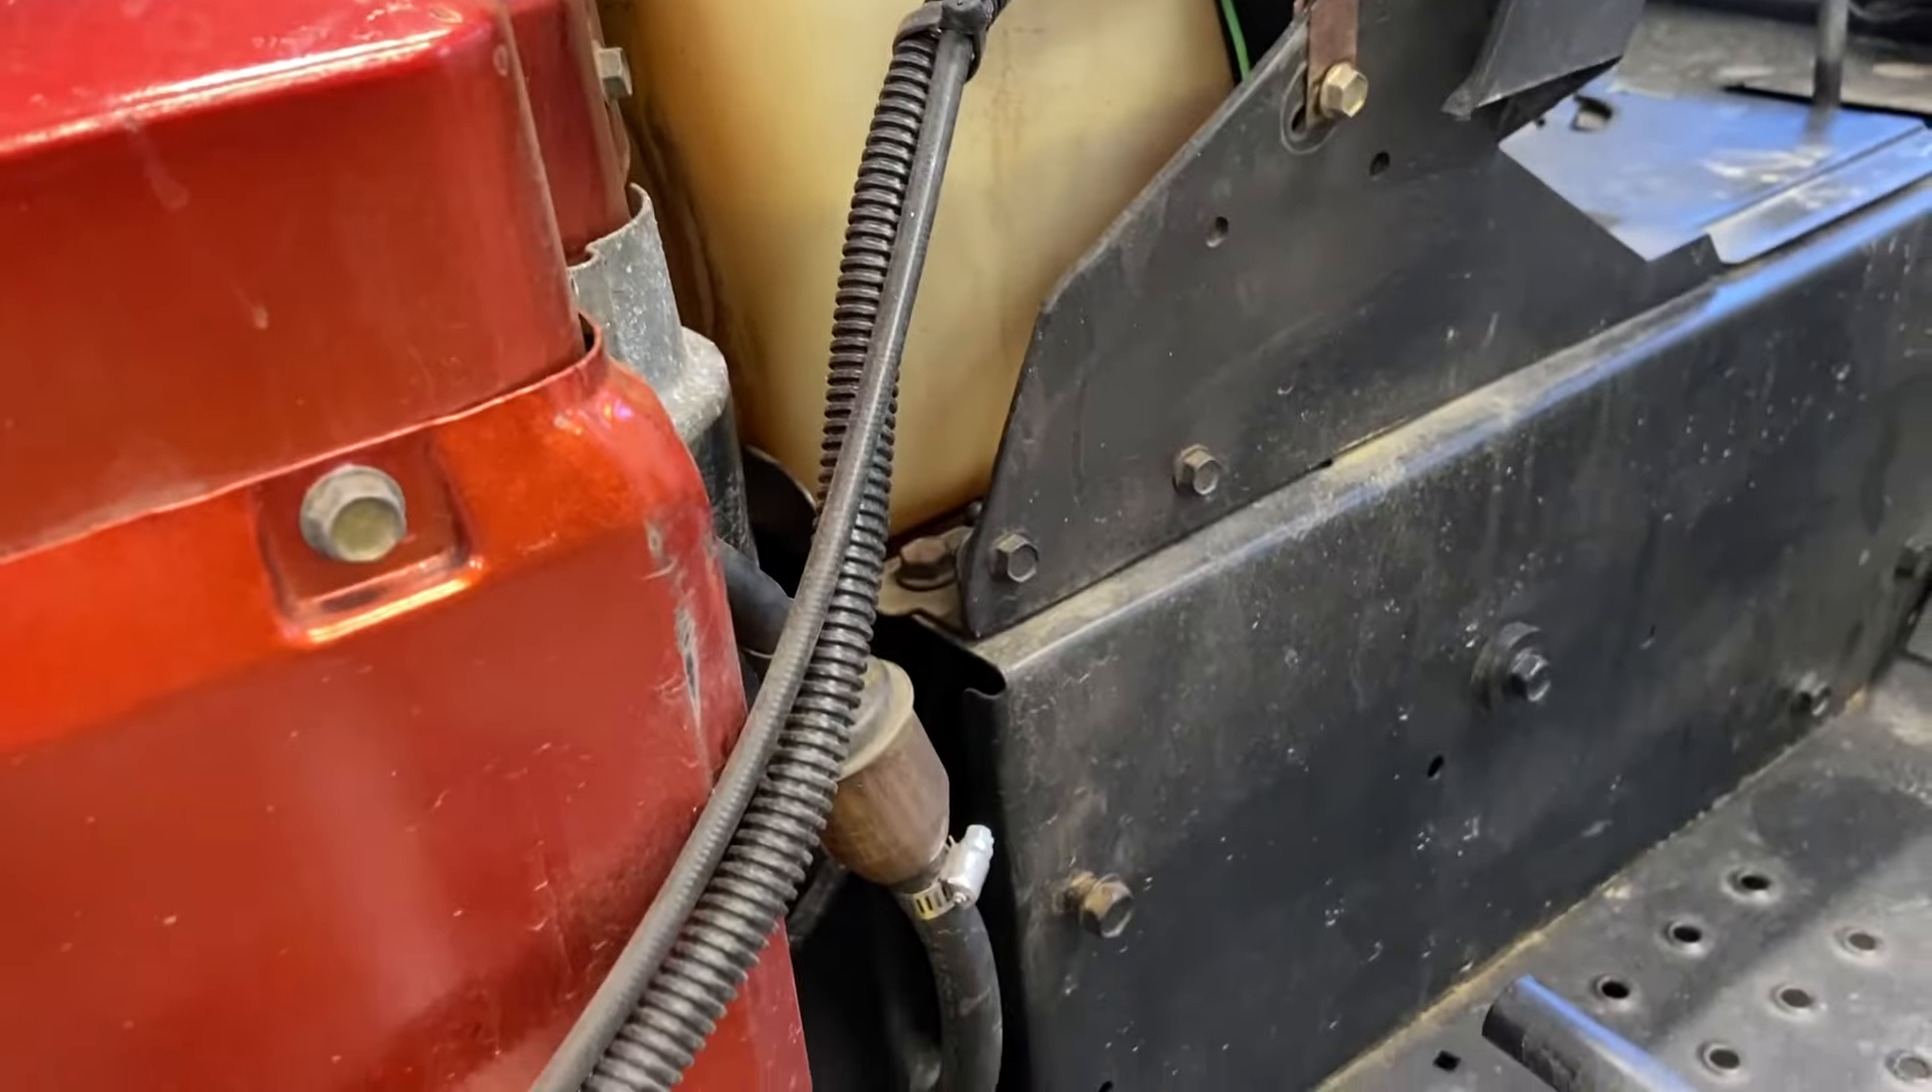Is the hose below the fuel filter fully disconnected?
No.